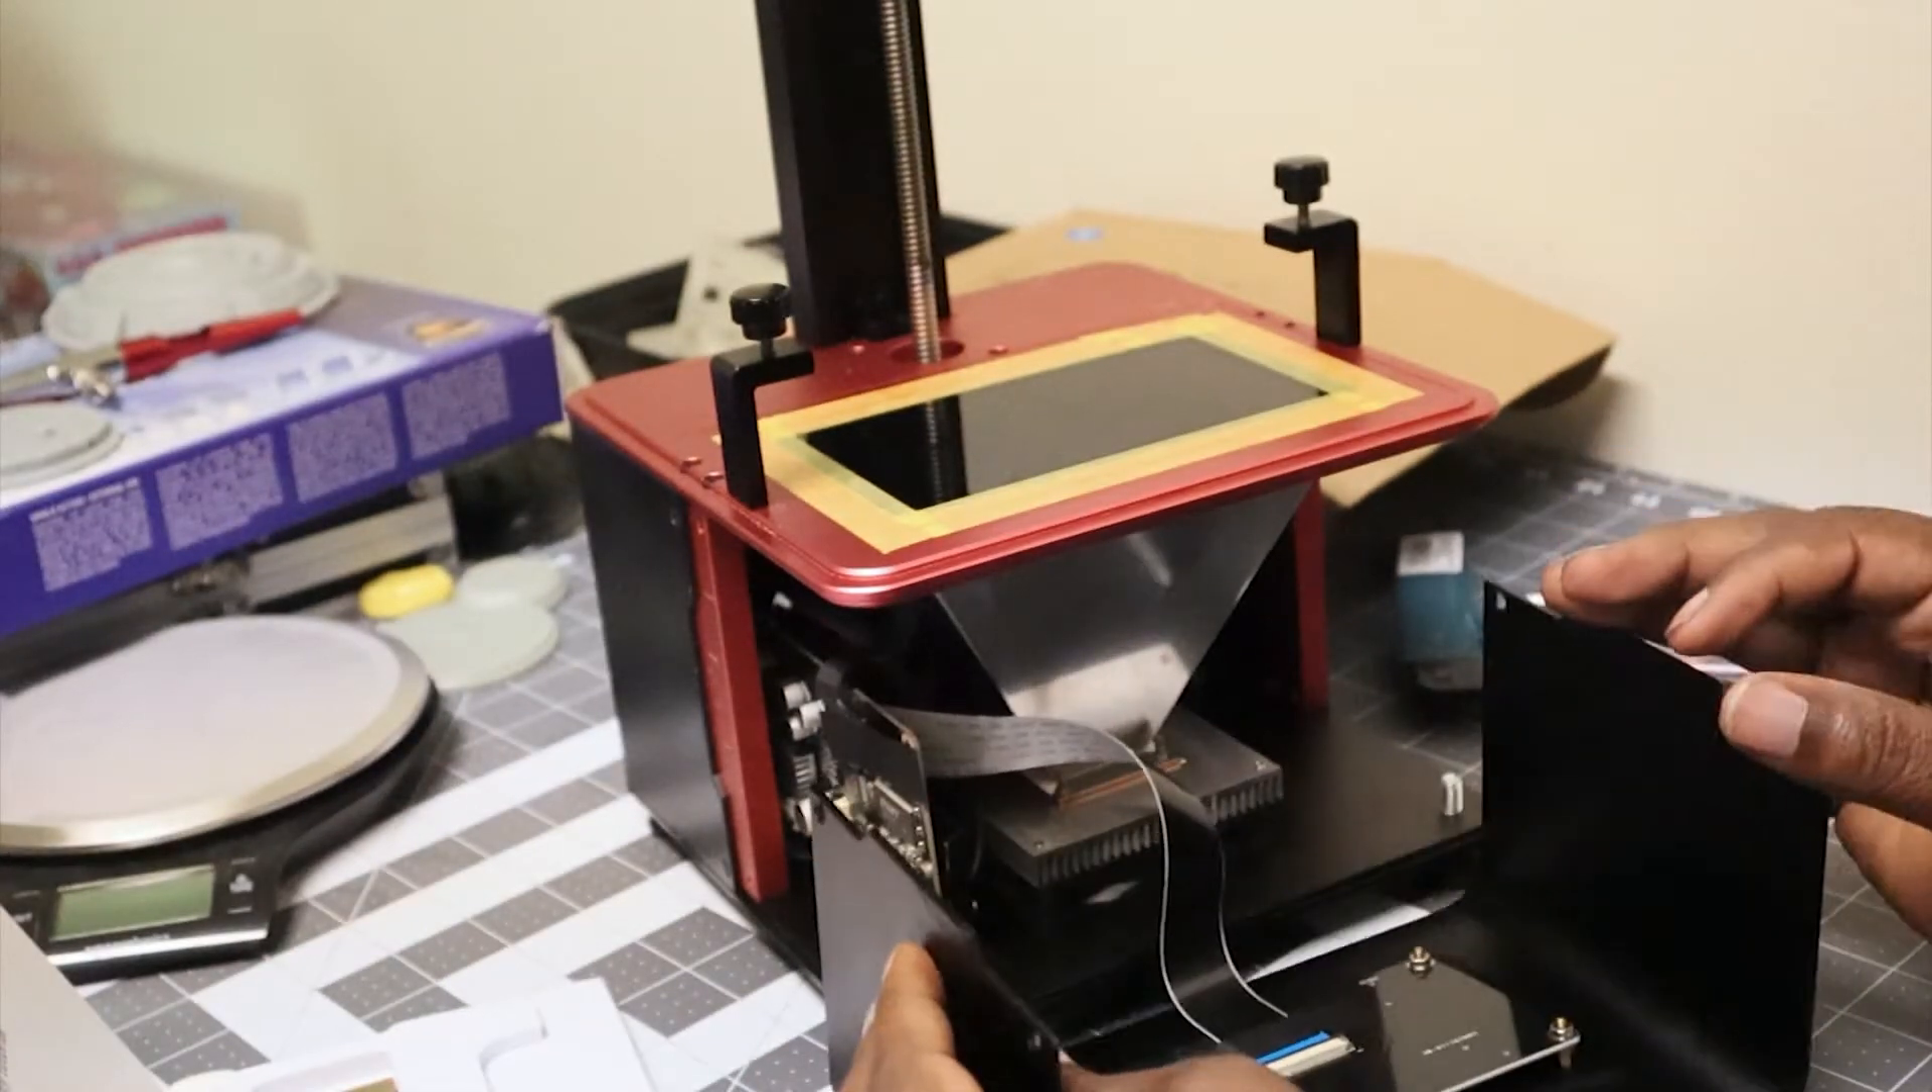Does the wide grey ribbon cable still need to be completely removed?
Yes.